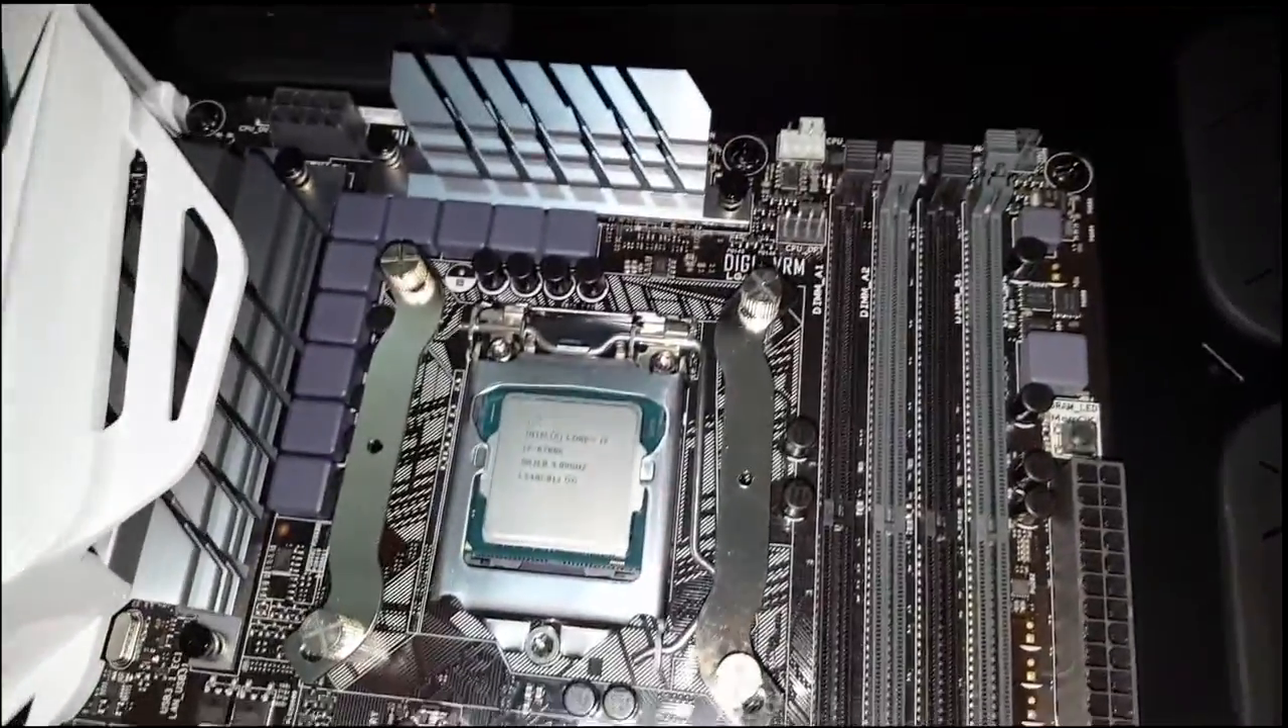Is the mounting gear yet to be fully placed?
No.